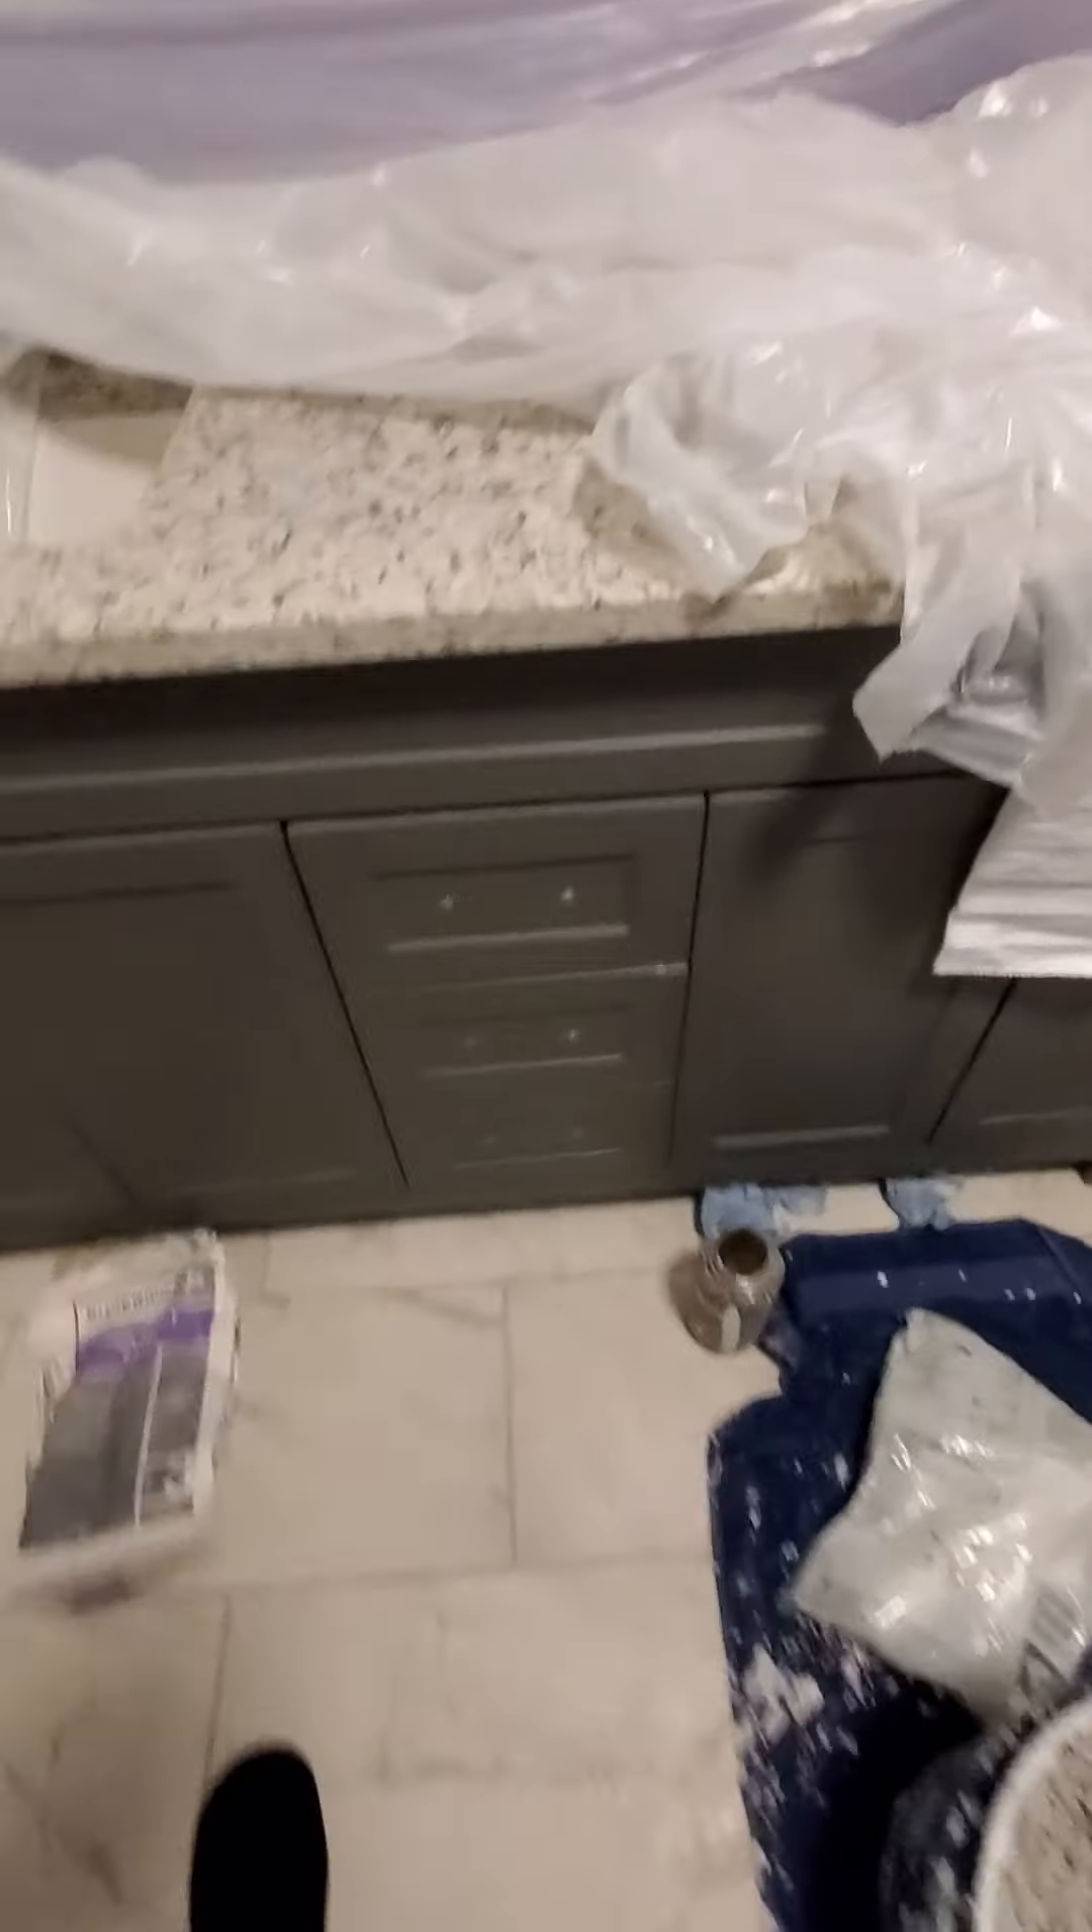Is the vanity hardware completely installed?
No.